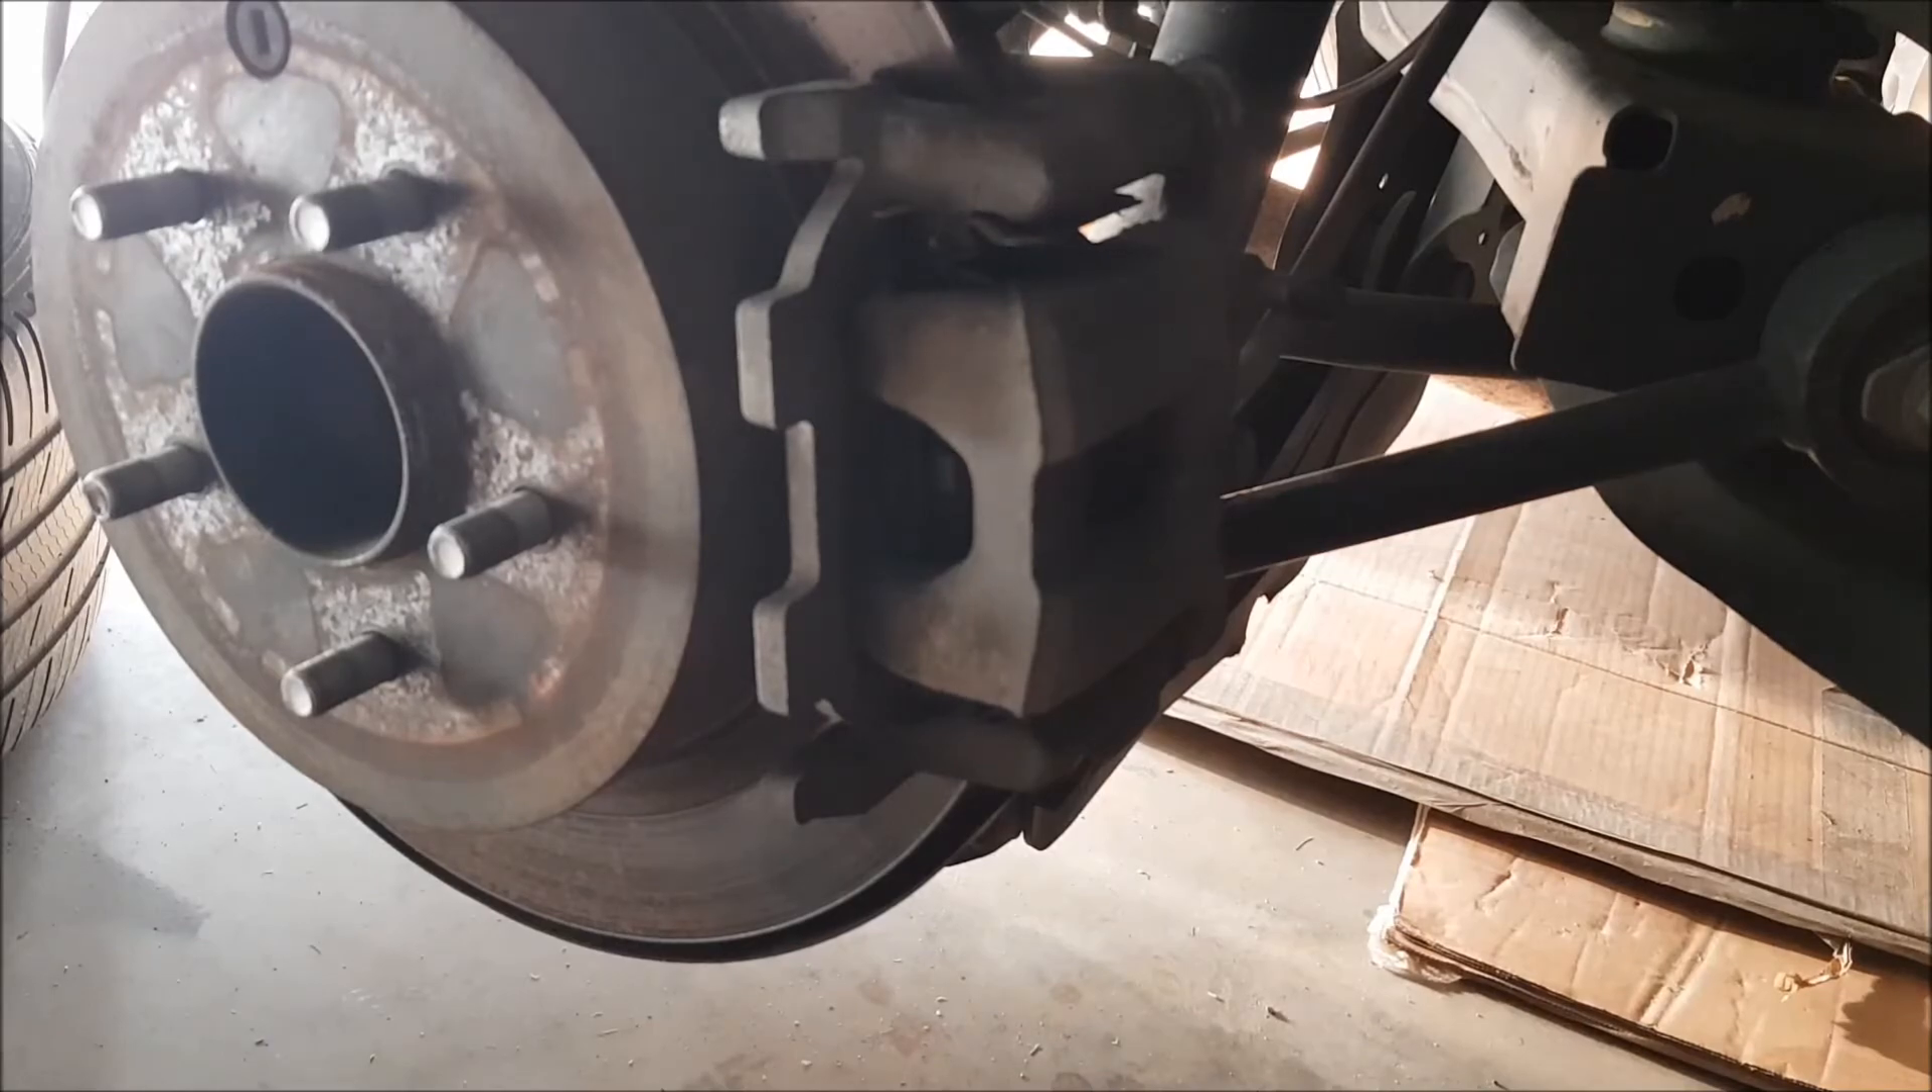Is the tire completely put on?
No.